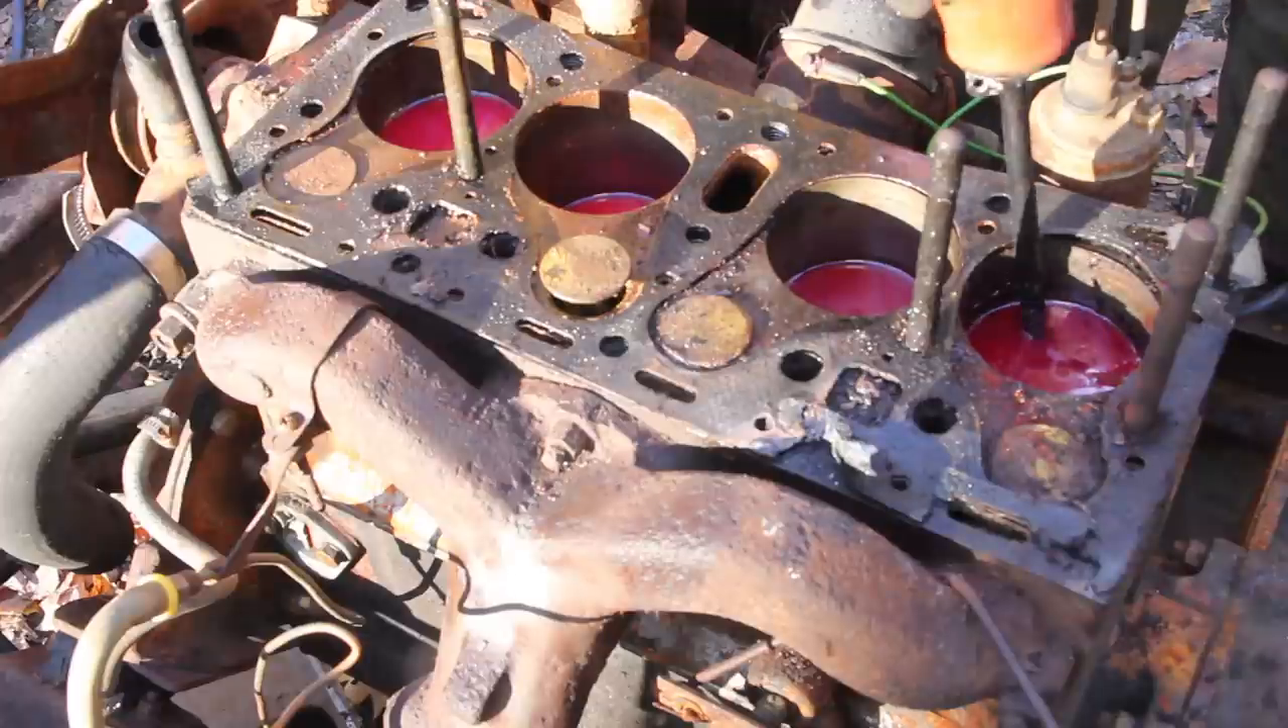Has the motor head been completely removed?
Yes.